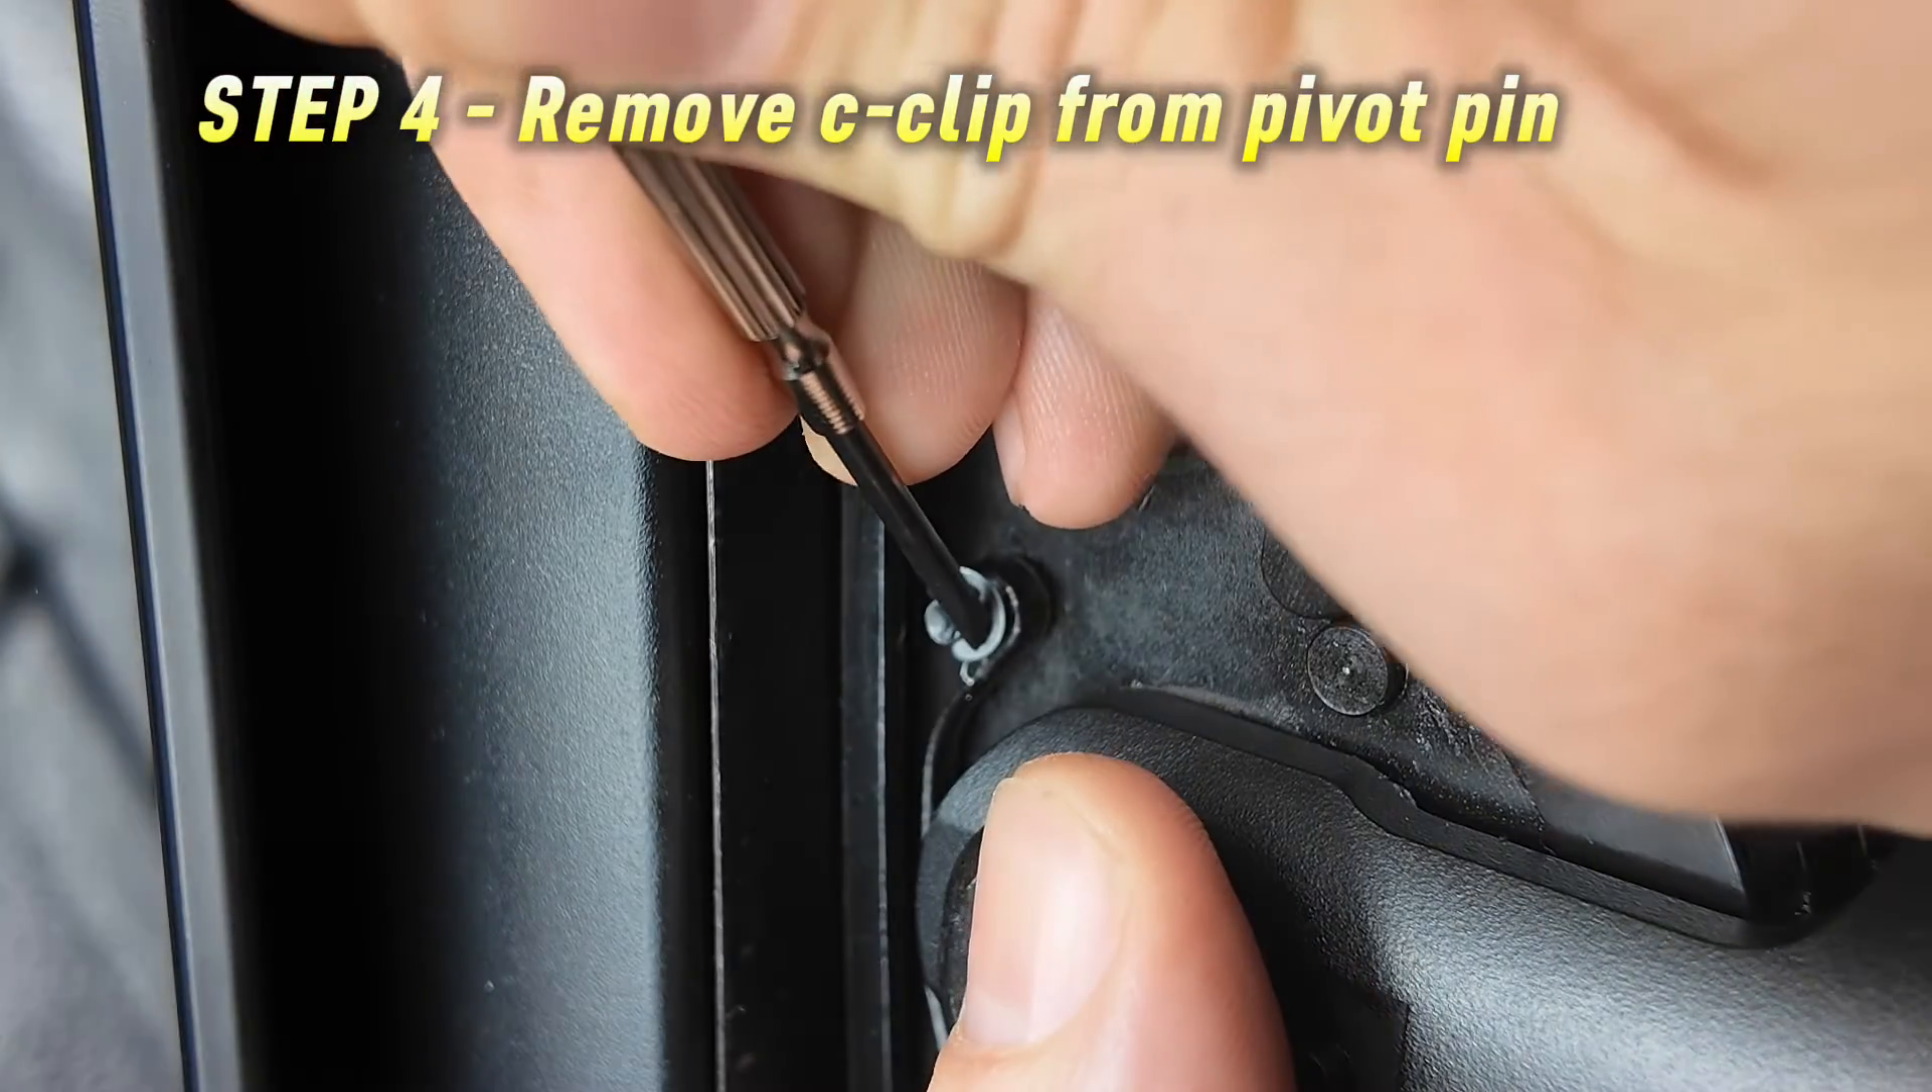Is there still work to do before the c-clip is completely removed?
Yes.